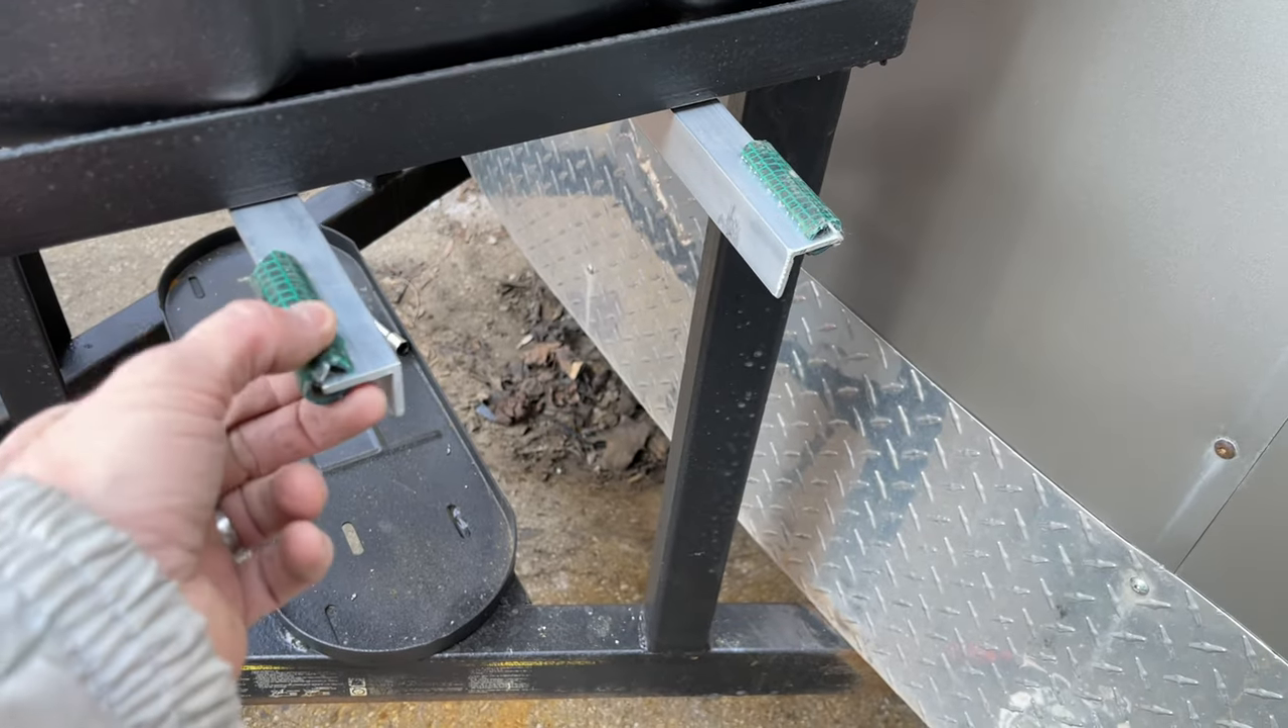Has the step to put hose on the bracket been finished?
Yes.